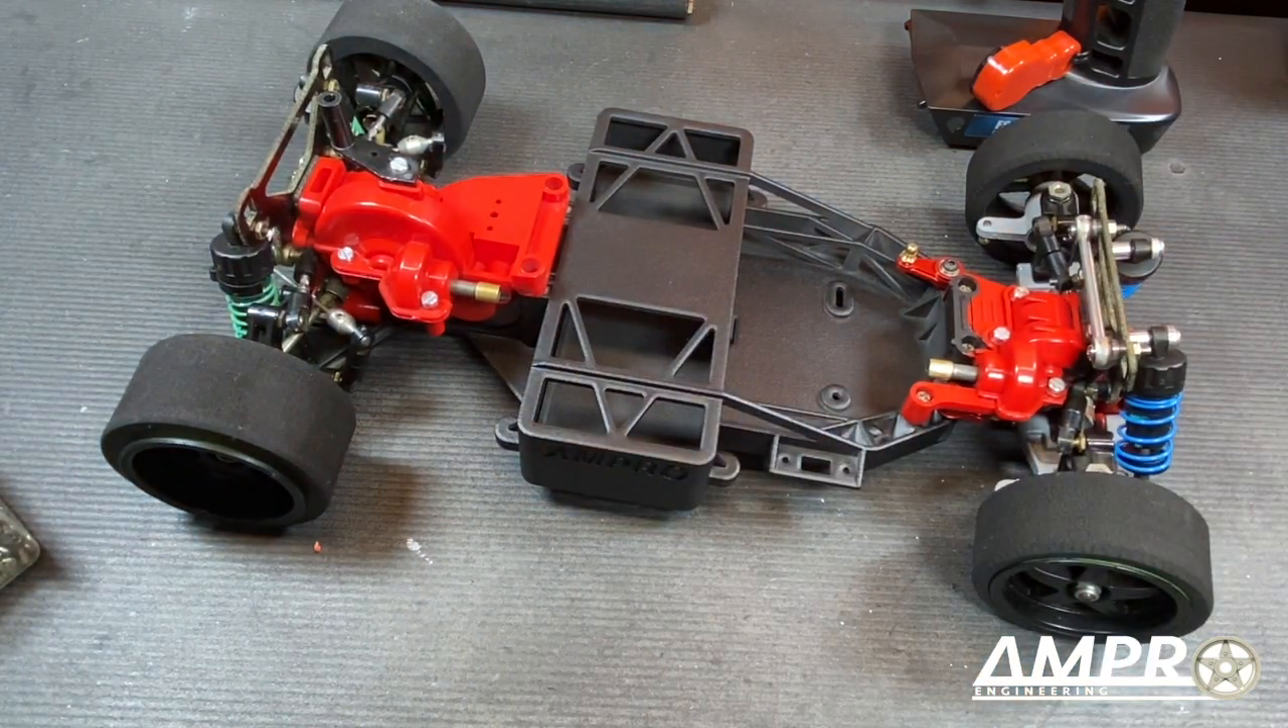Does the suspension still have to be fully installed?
No.